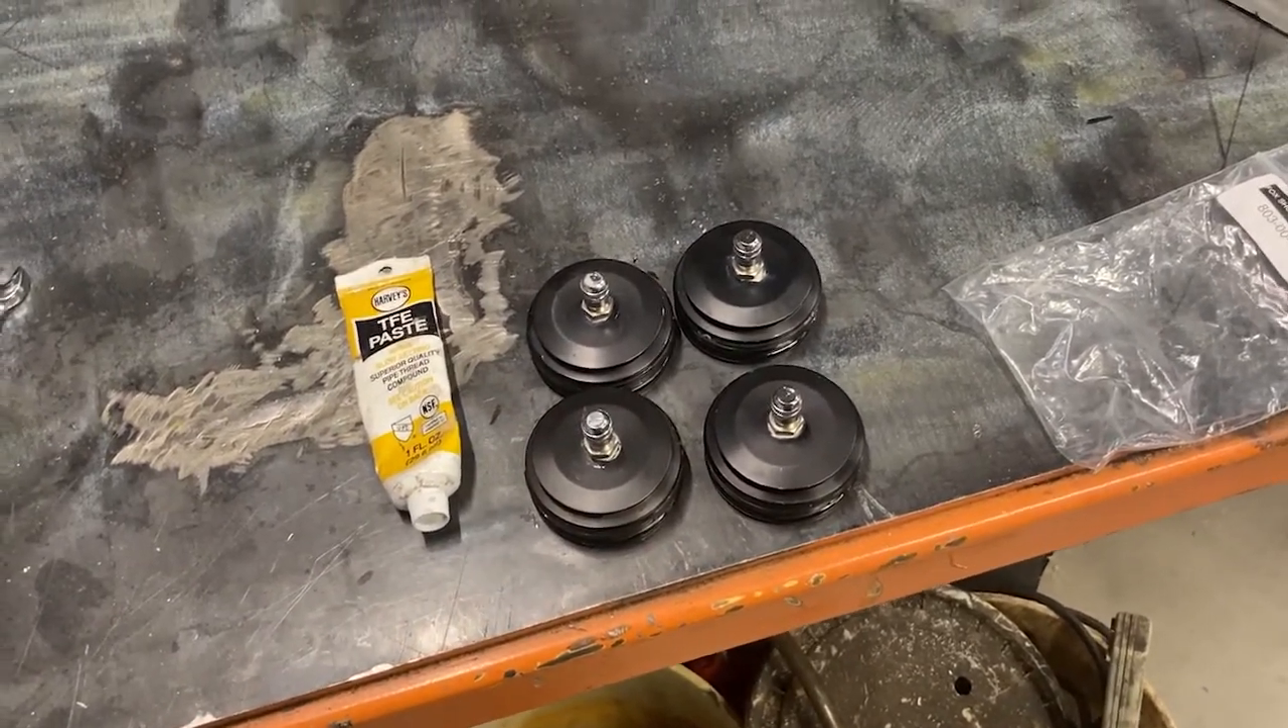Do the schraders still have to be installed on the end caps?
No.